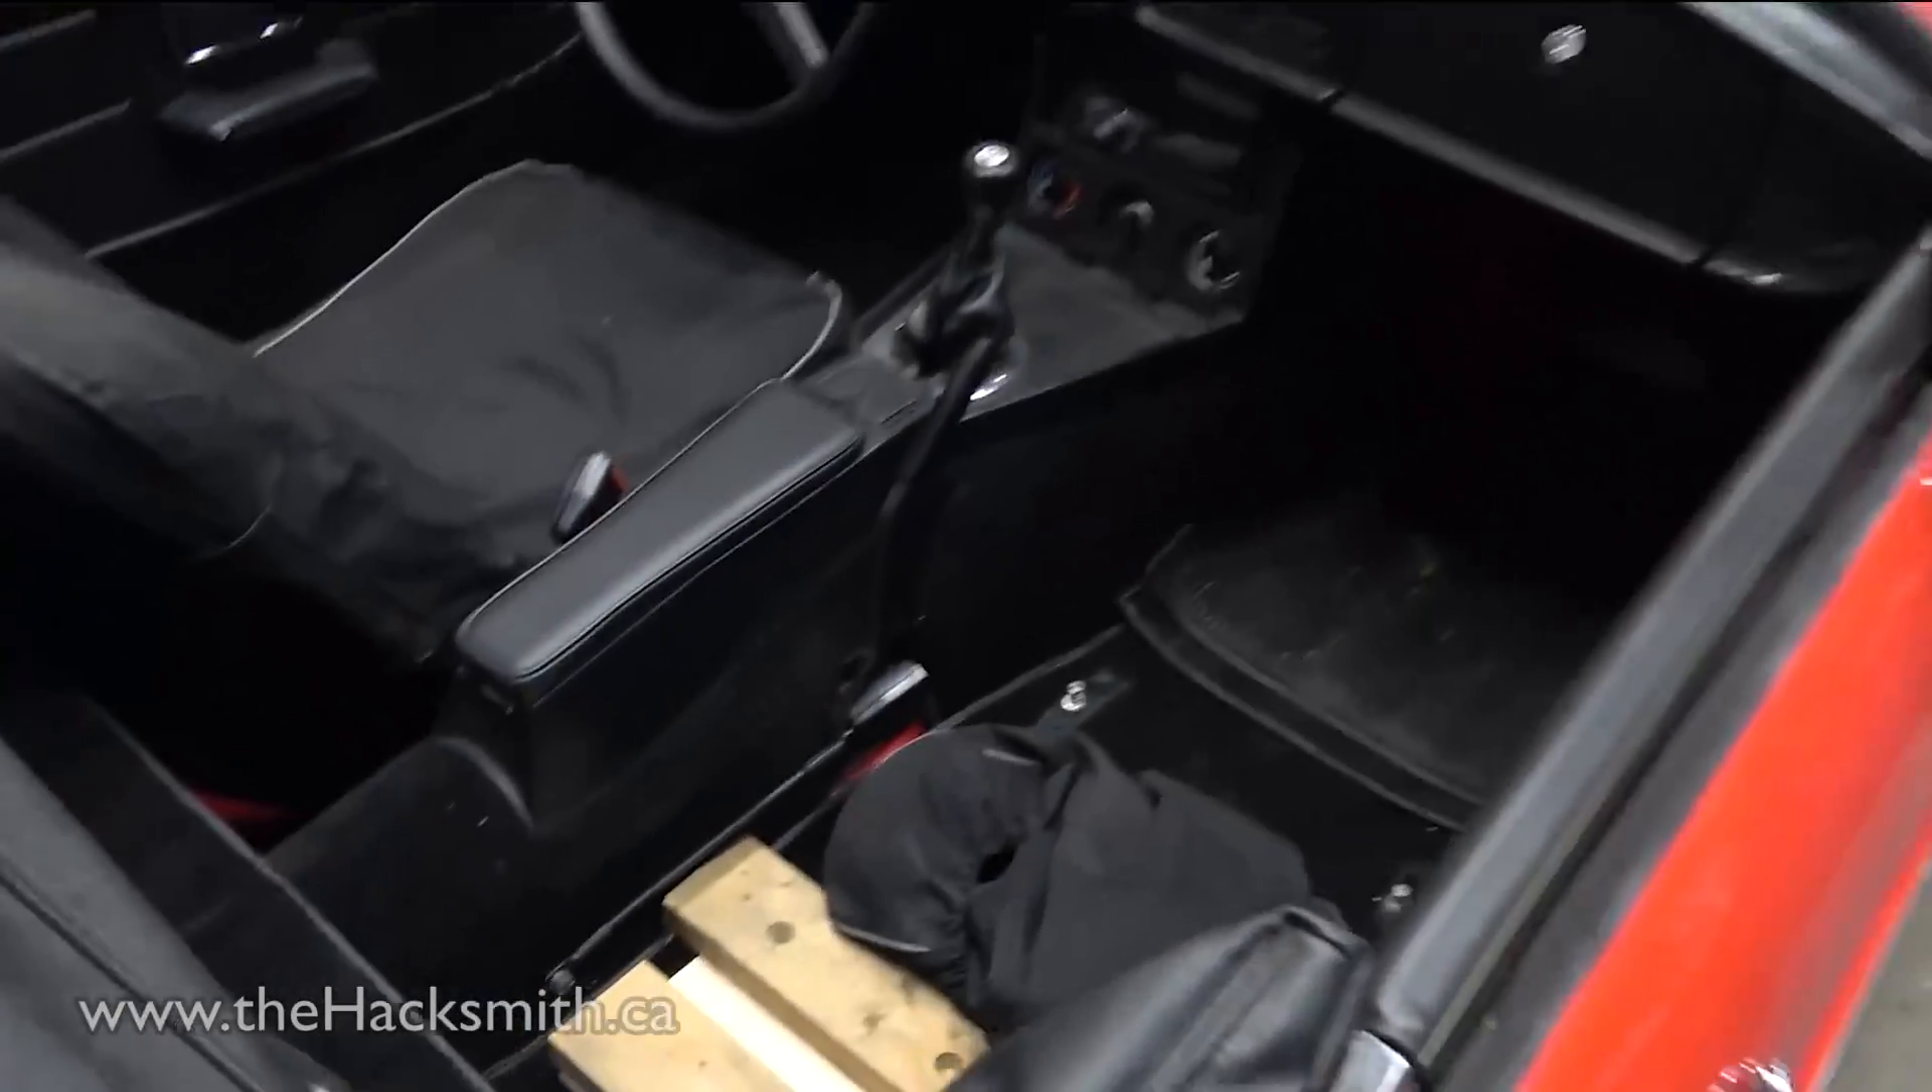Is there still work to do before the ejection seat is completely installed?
Yes.